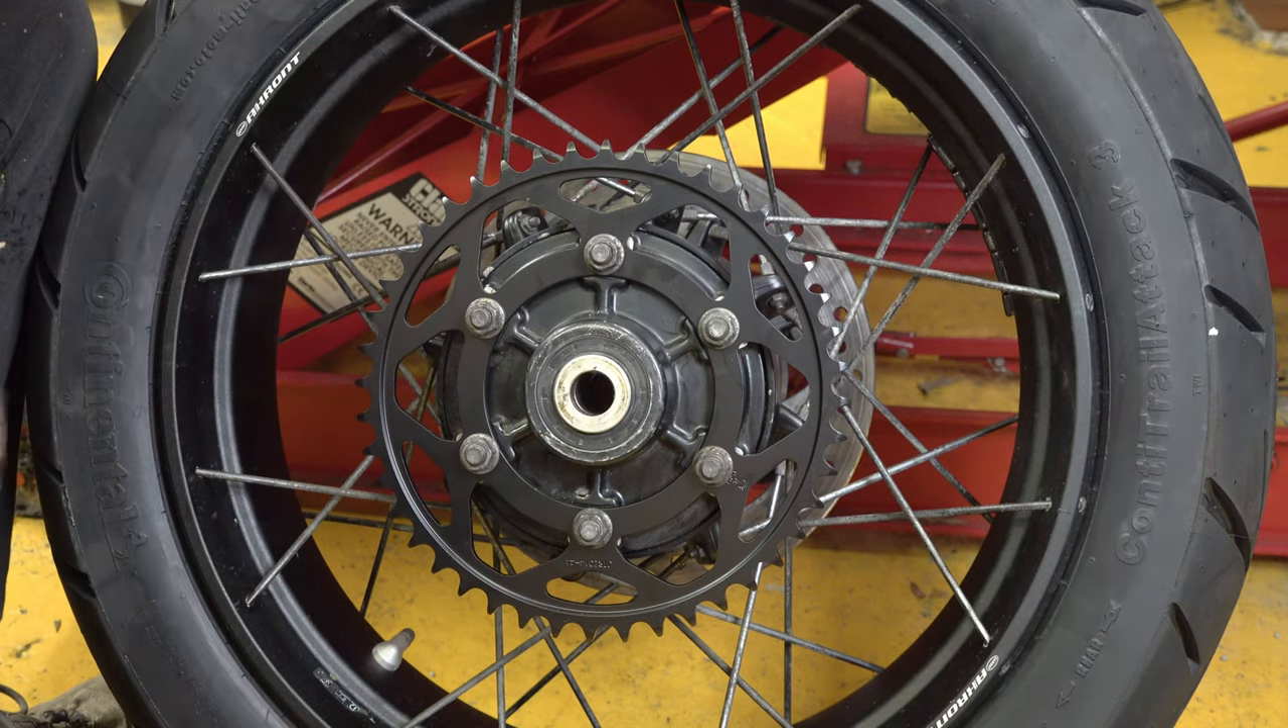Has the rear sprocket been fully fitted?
Yes.